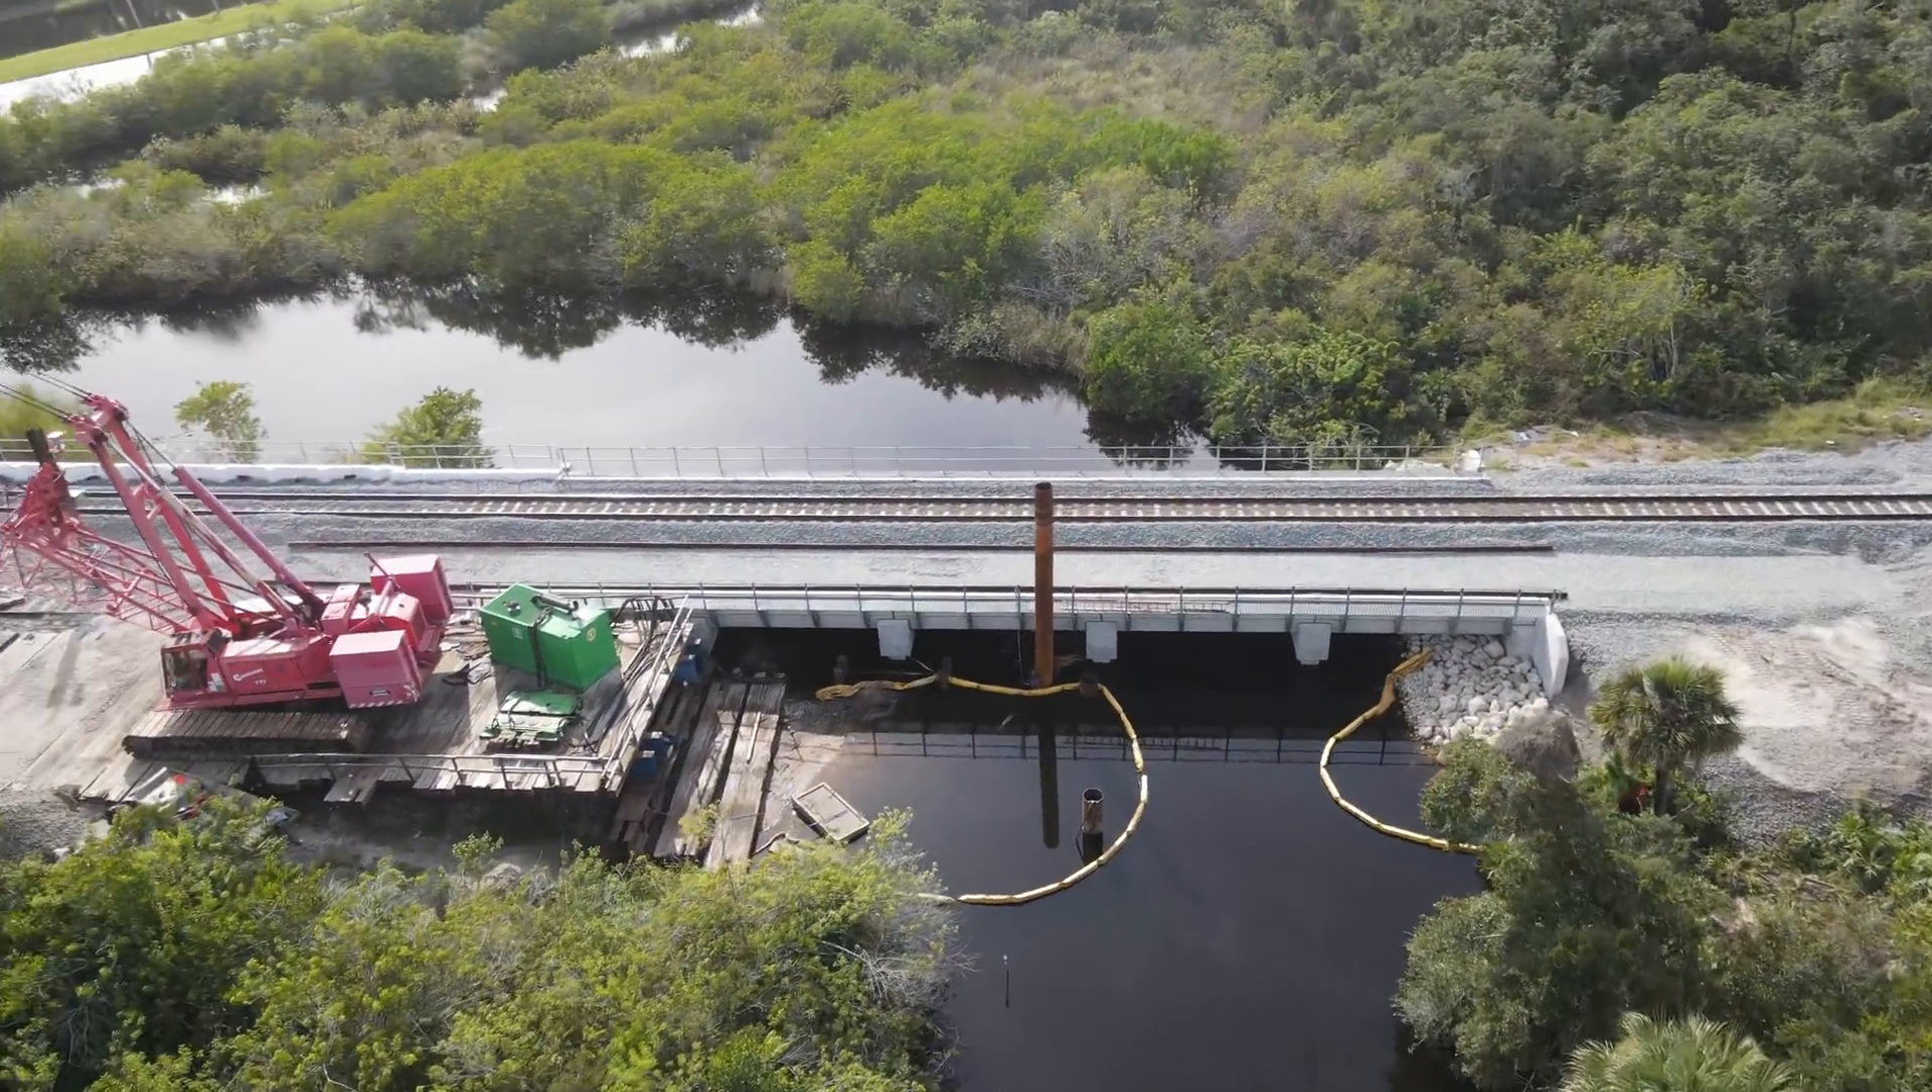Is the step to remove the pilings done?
No.